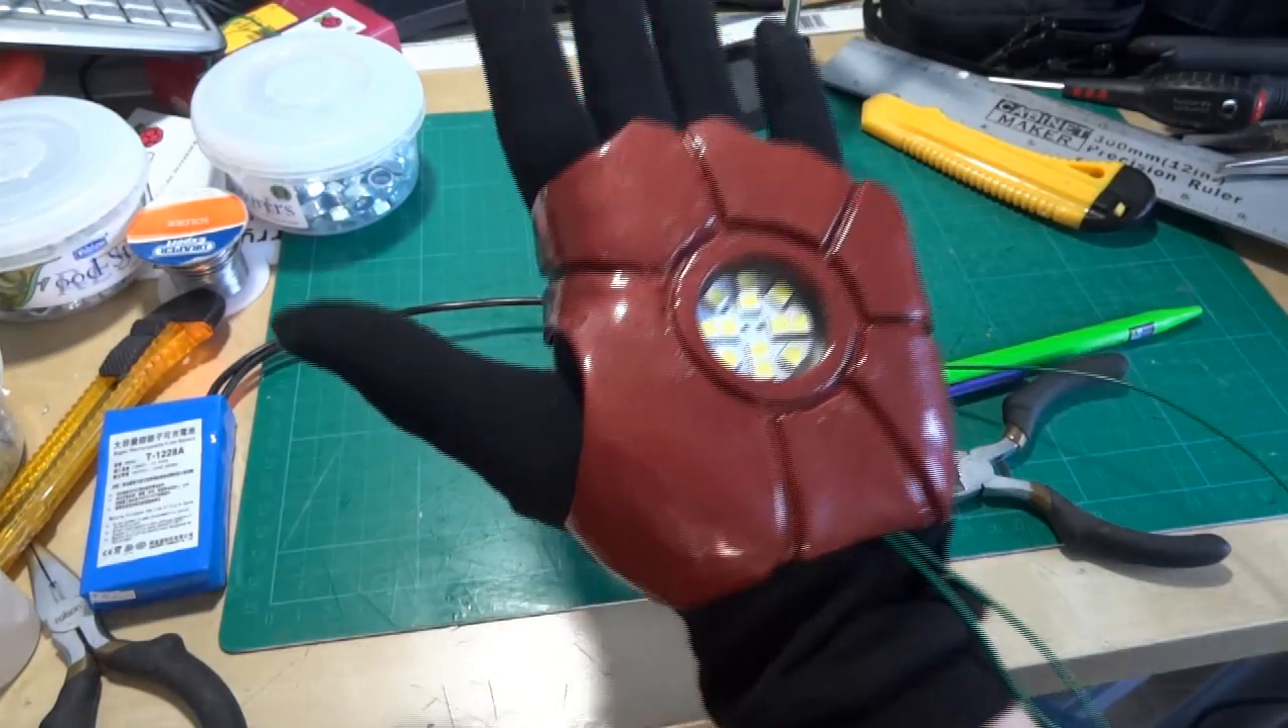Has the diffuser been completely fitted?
No.